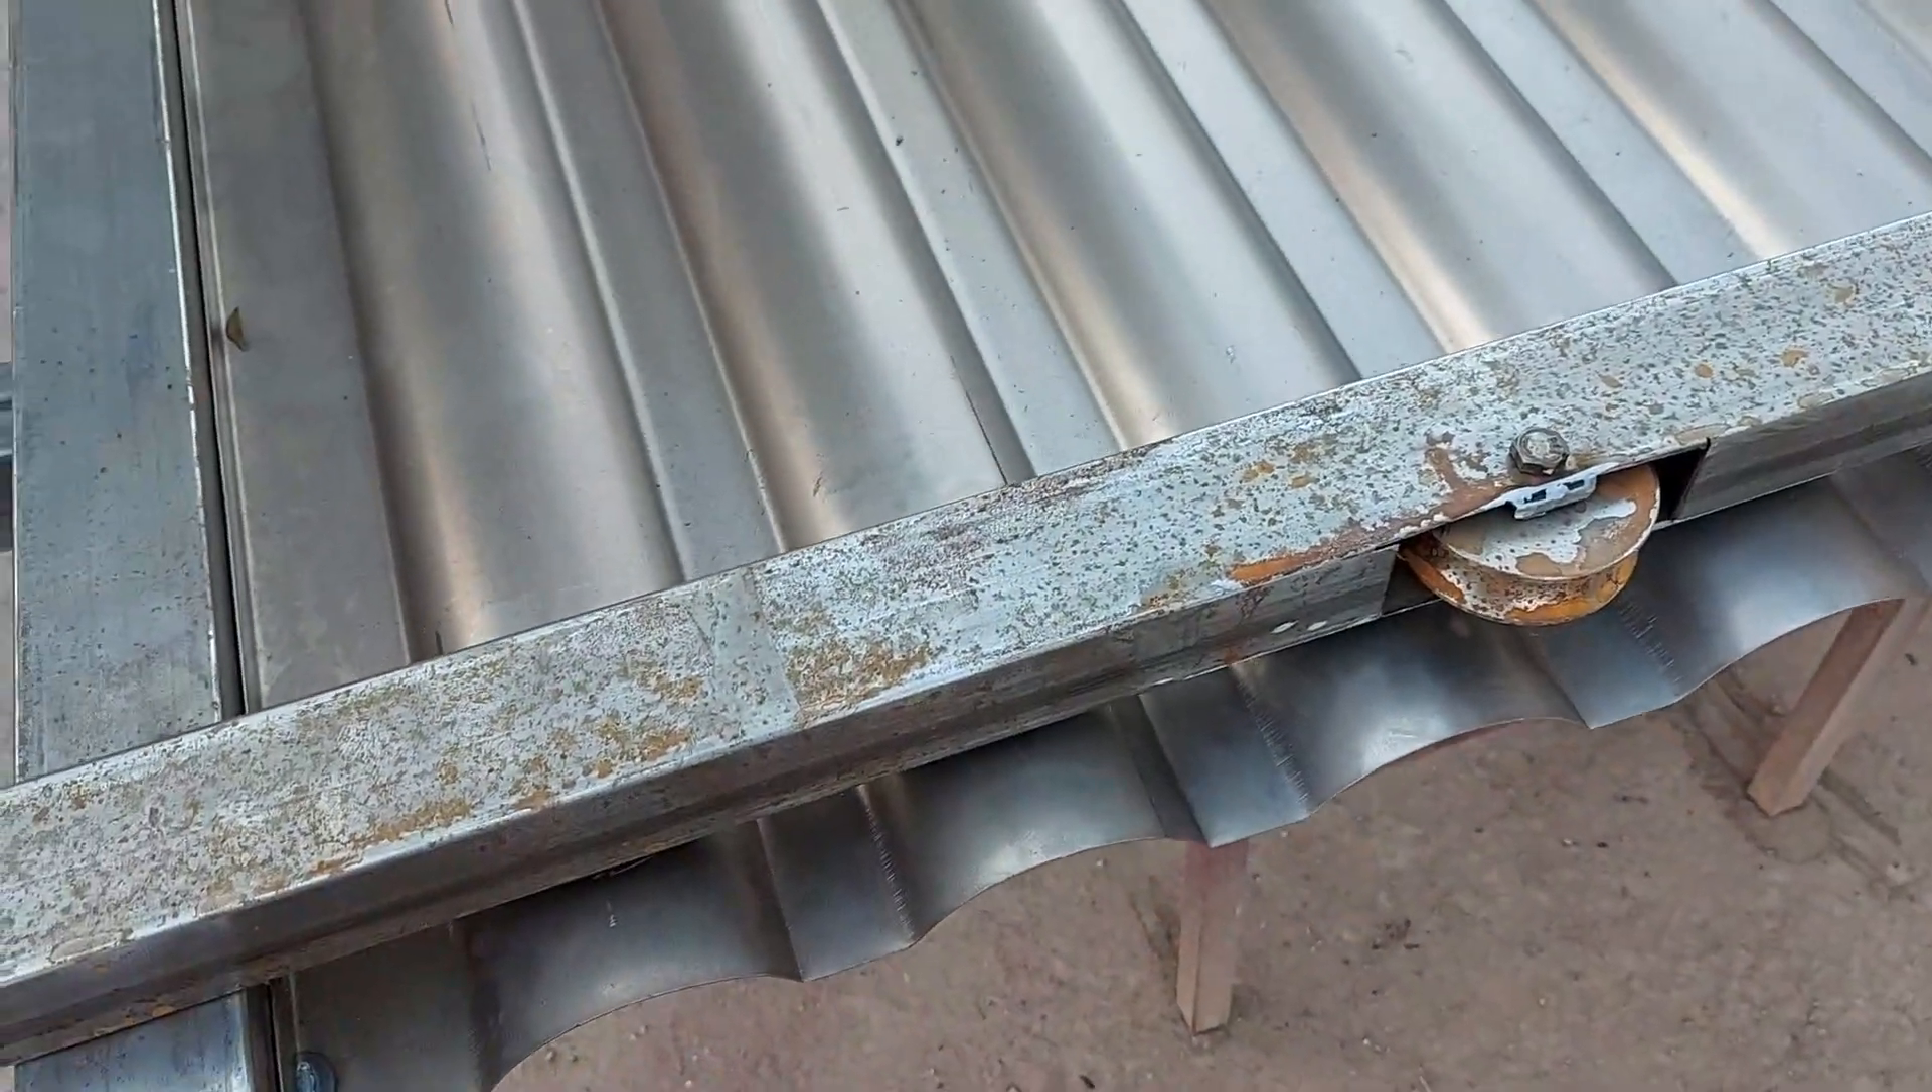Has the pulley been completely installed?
Yes.